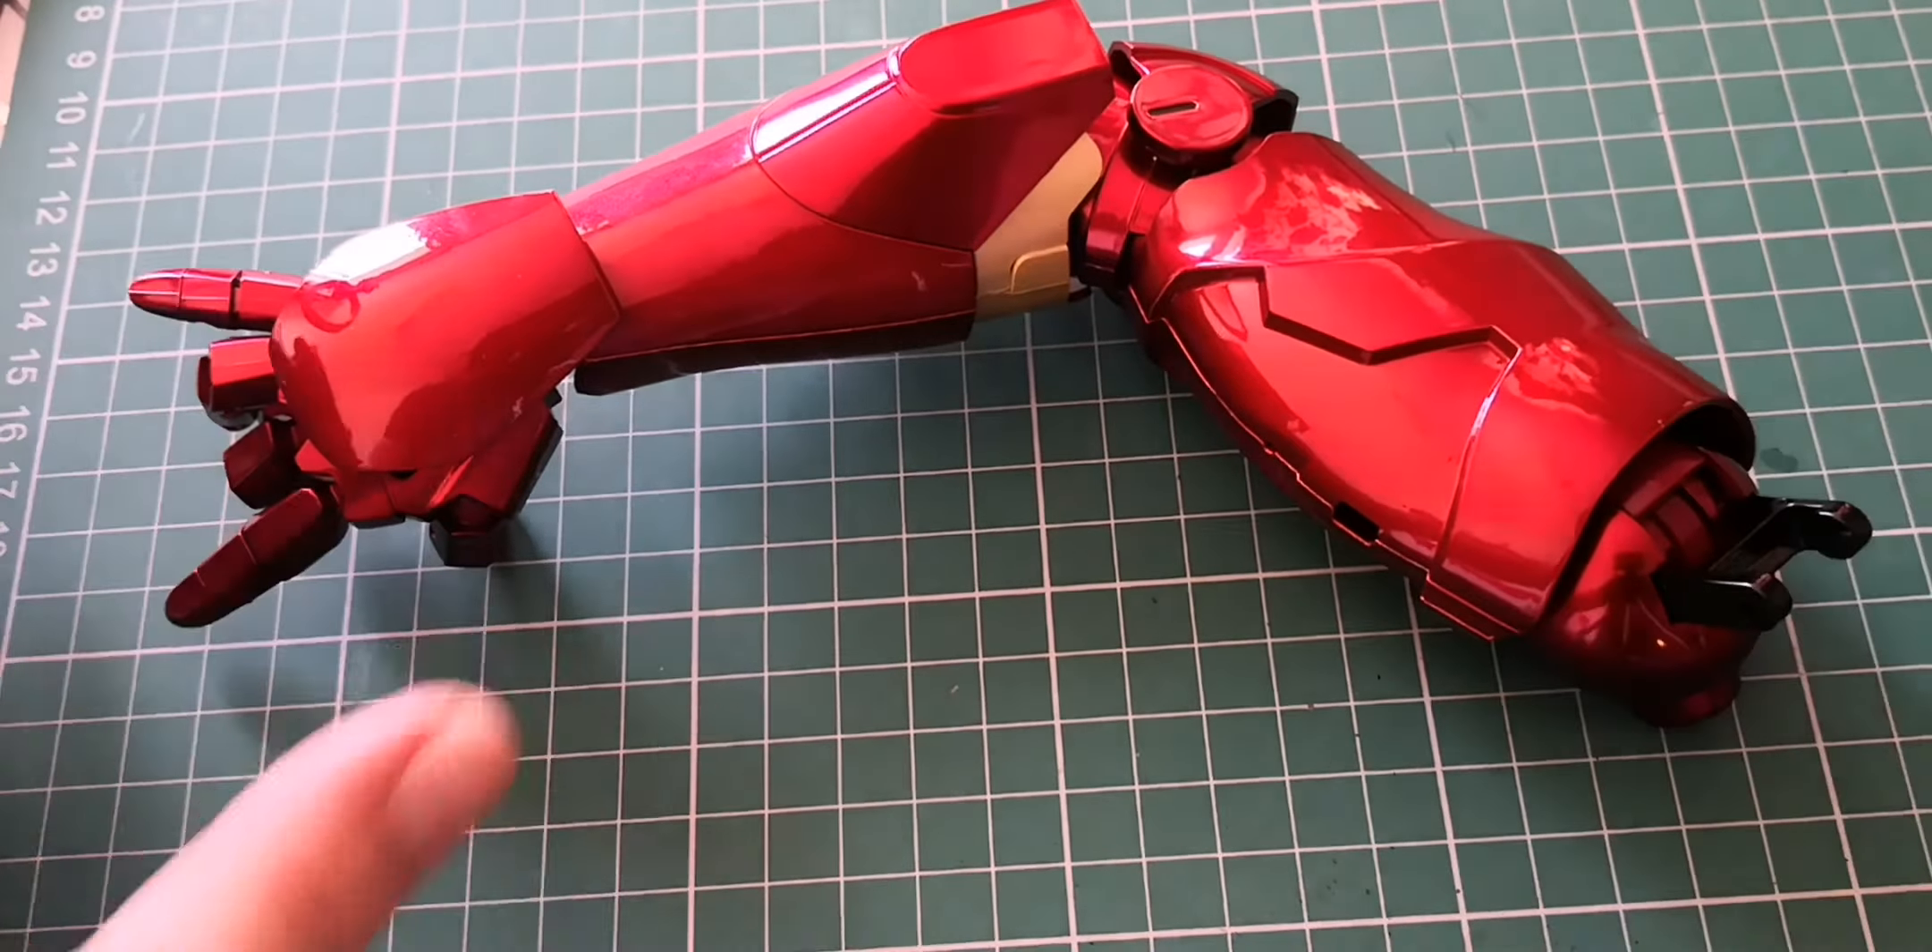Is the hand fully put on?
Yes.